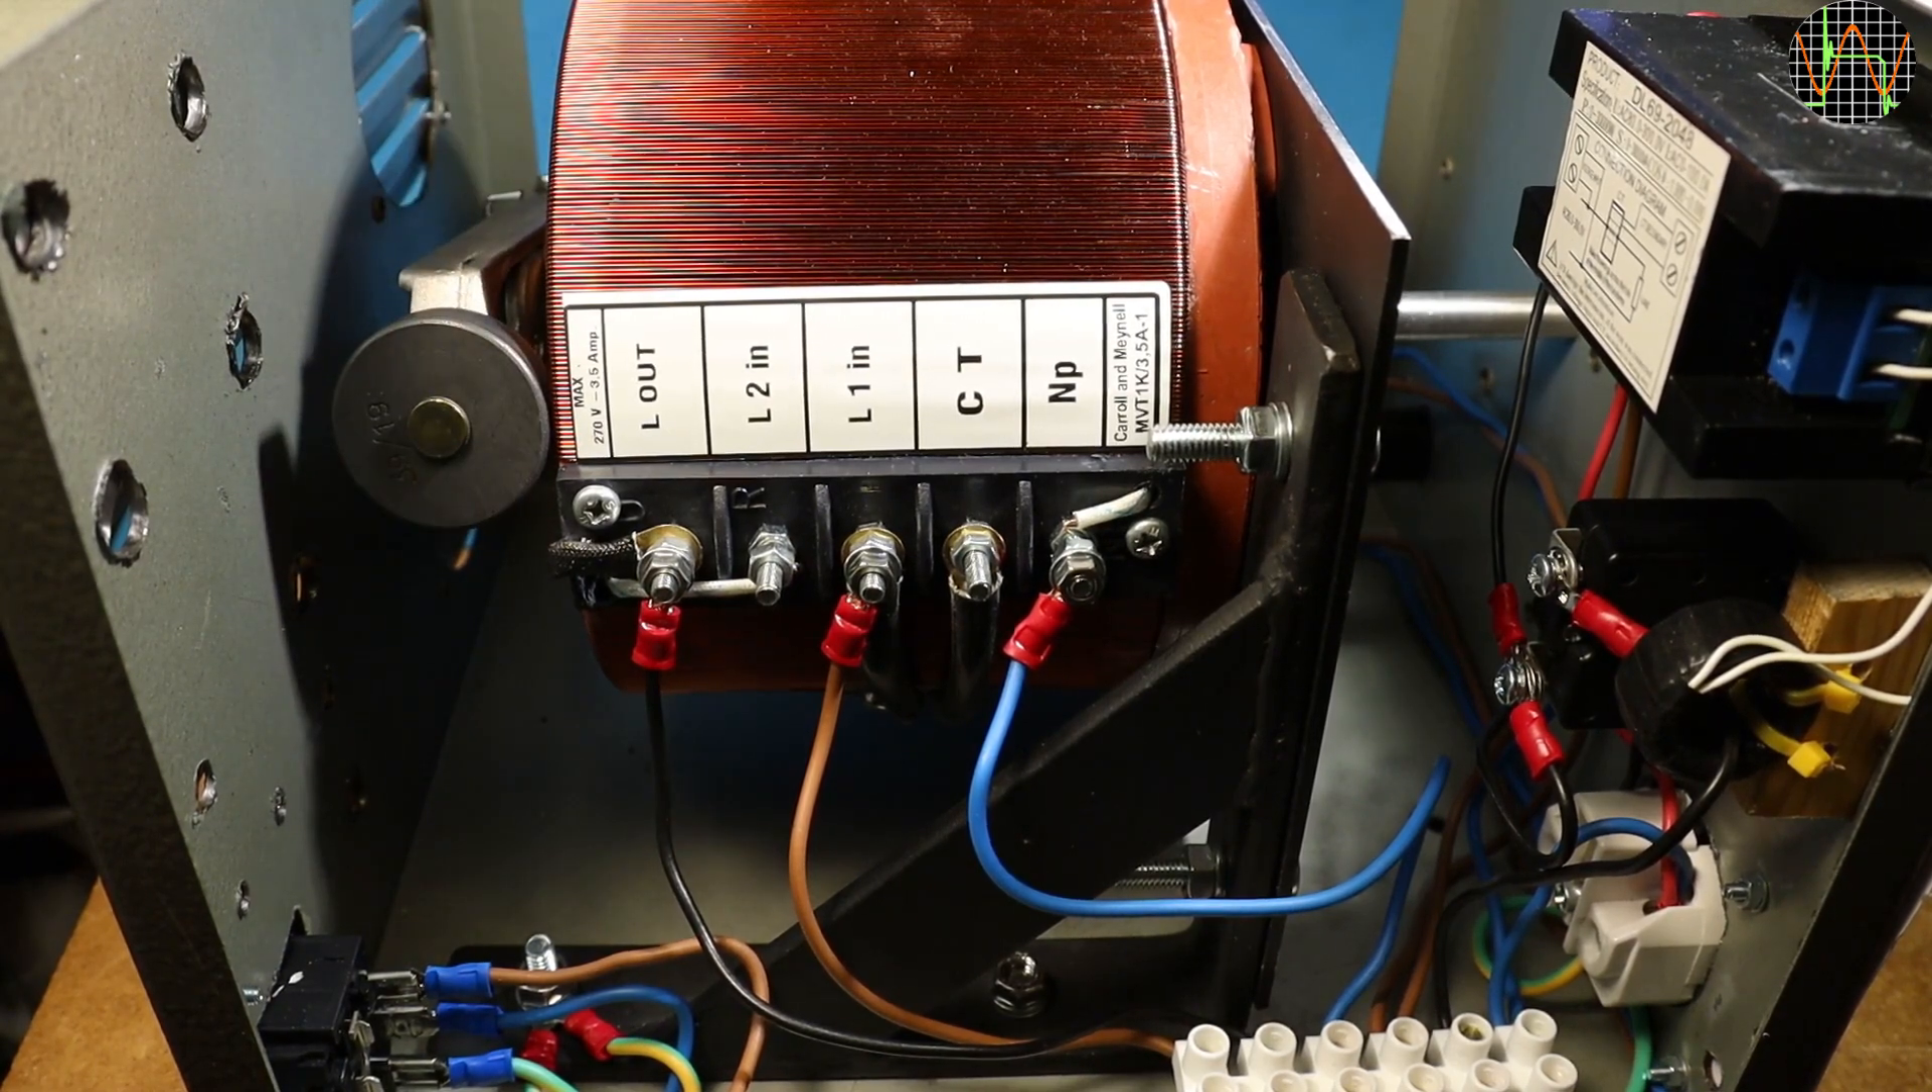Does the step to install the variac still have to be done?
No.